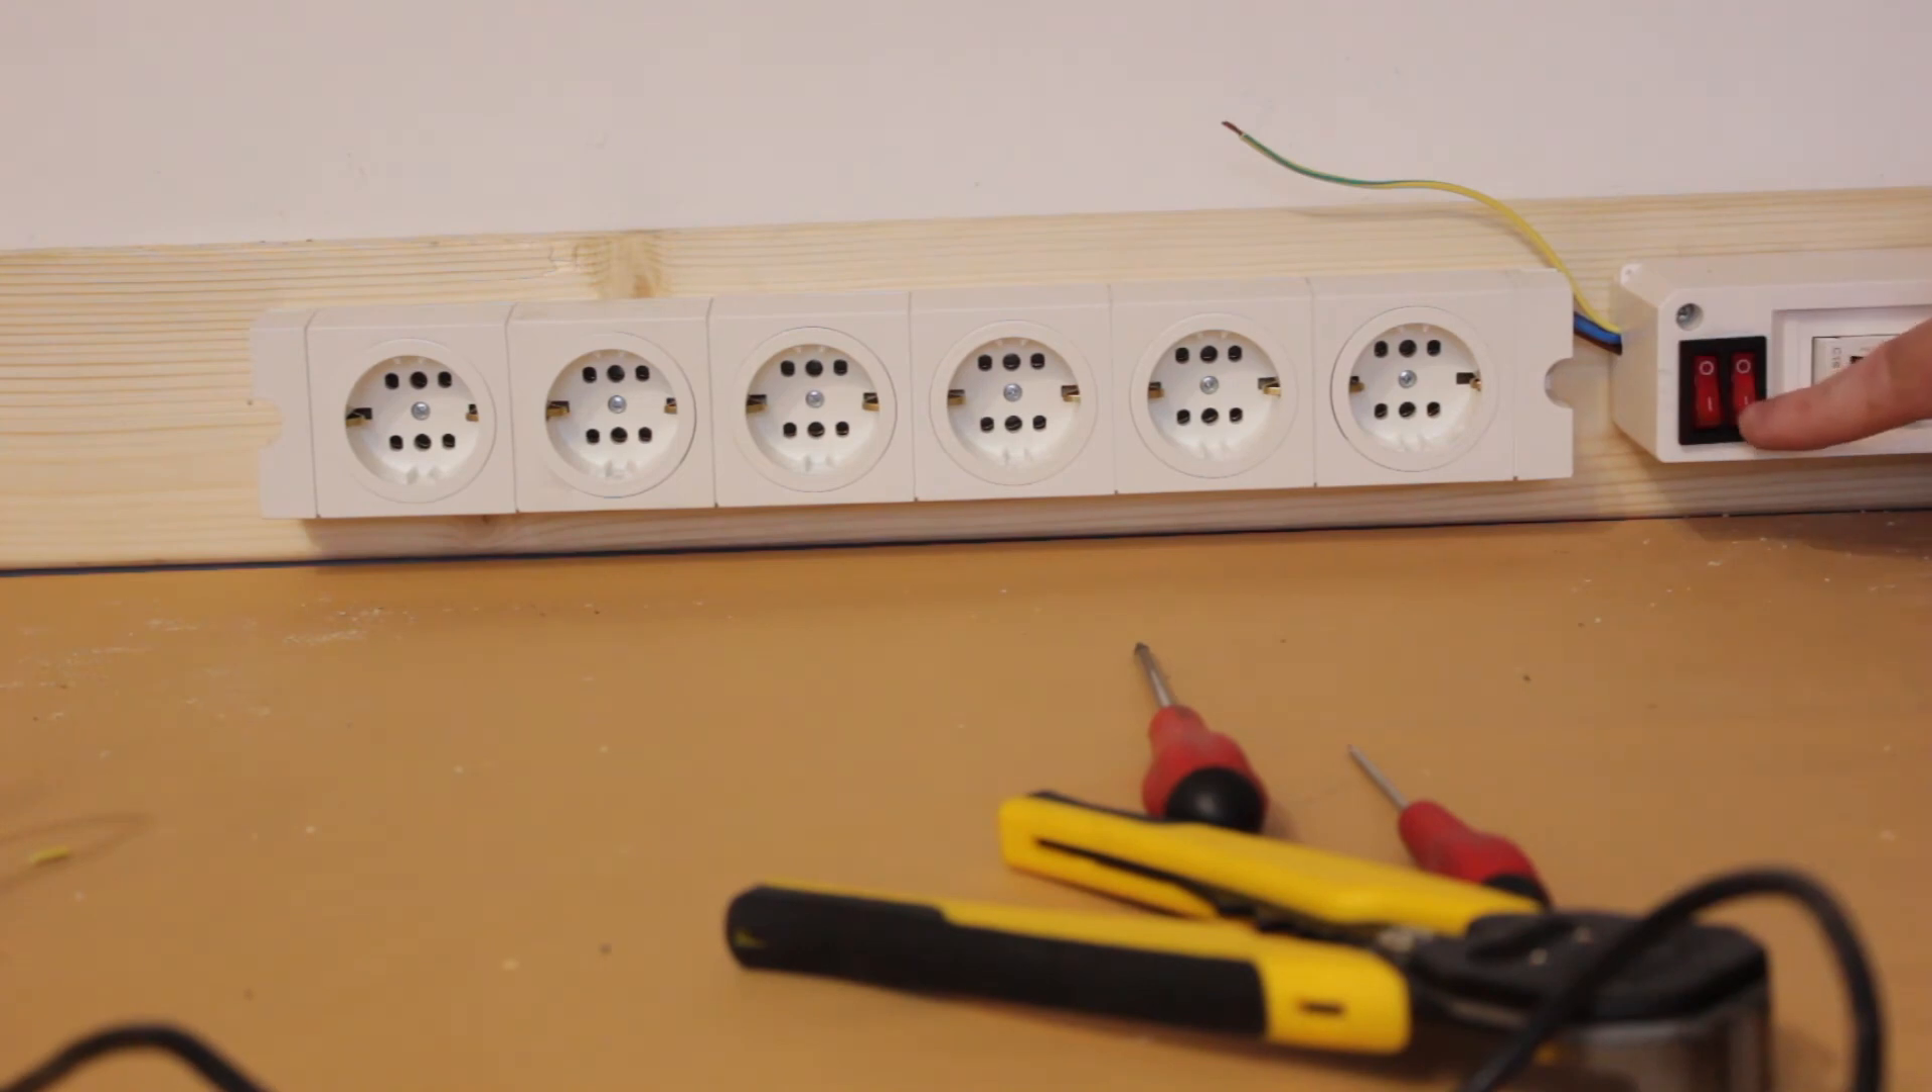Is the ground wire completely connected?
No.